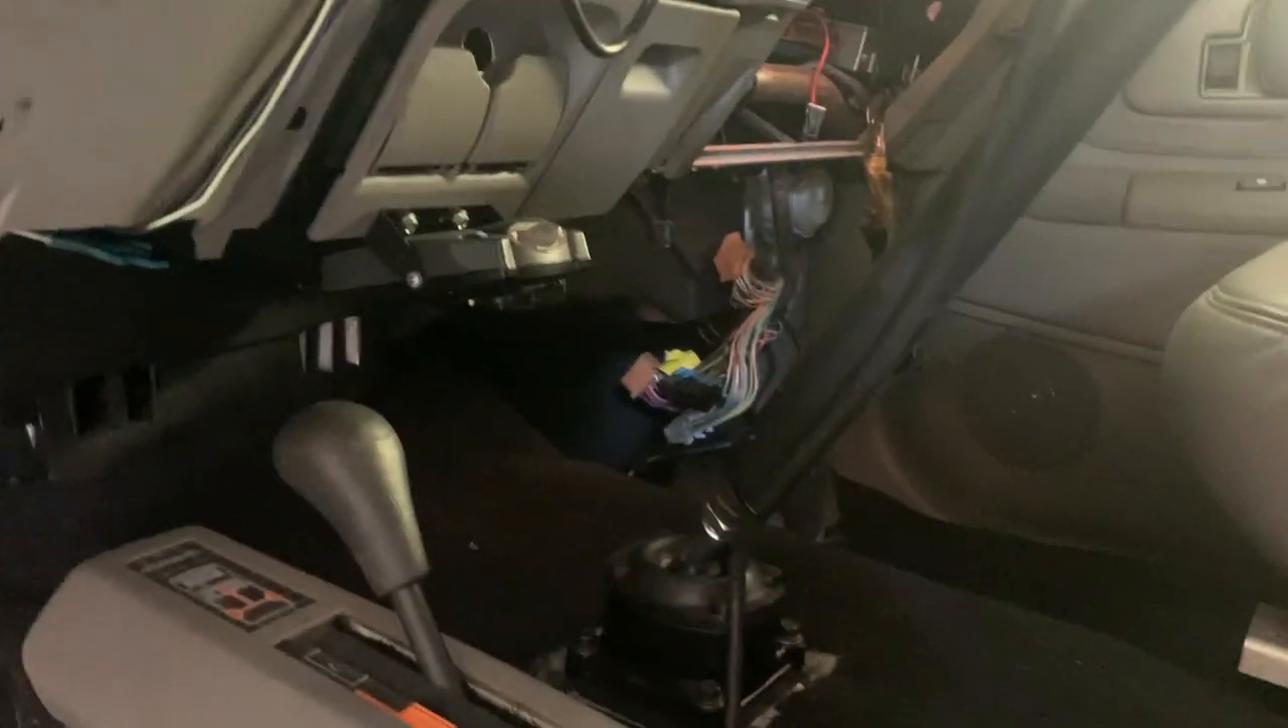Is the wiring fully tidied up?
No.